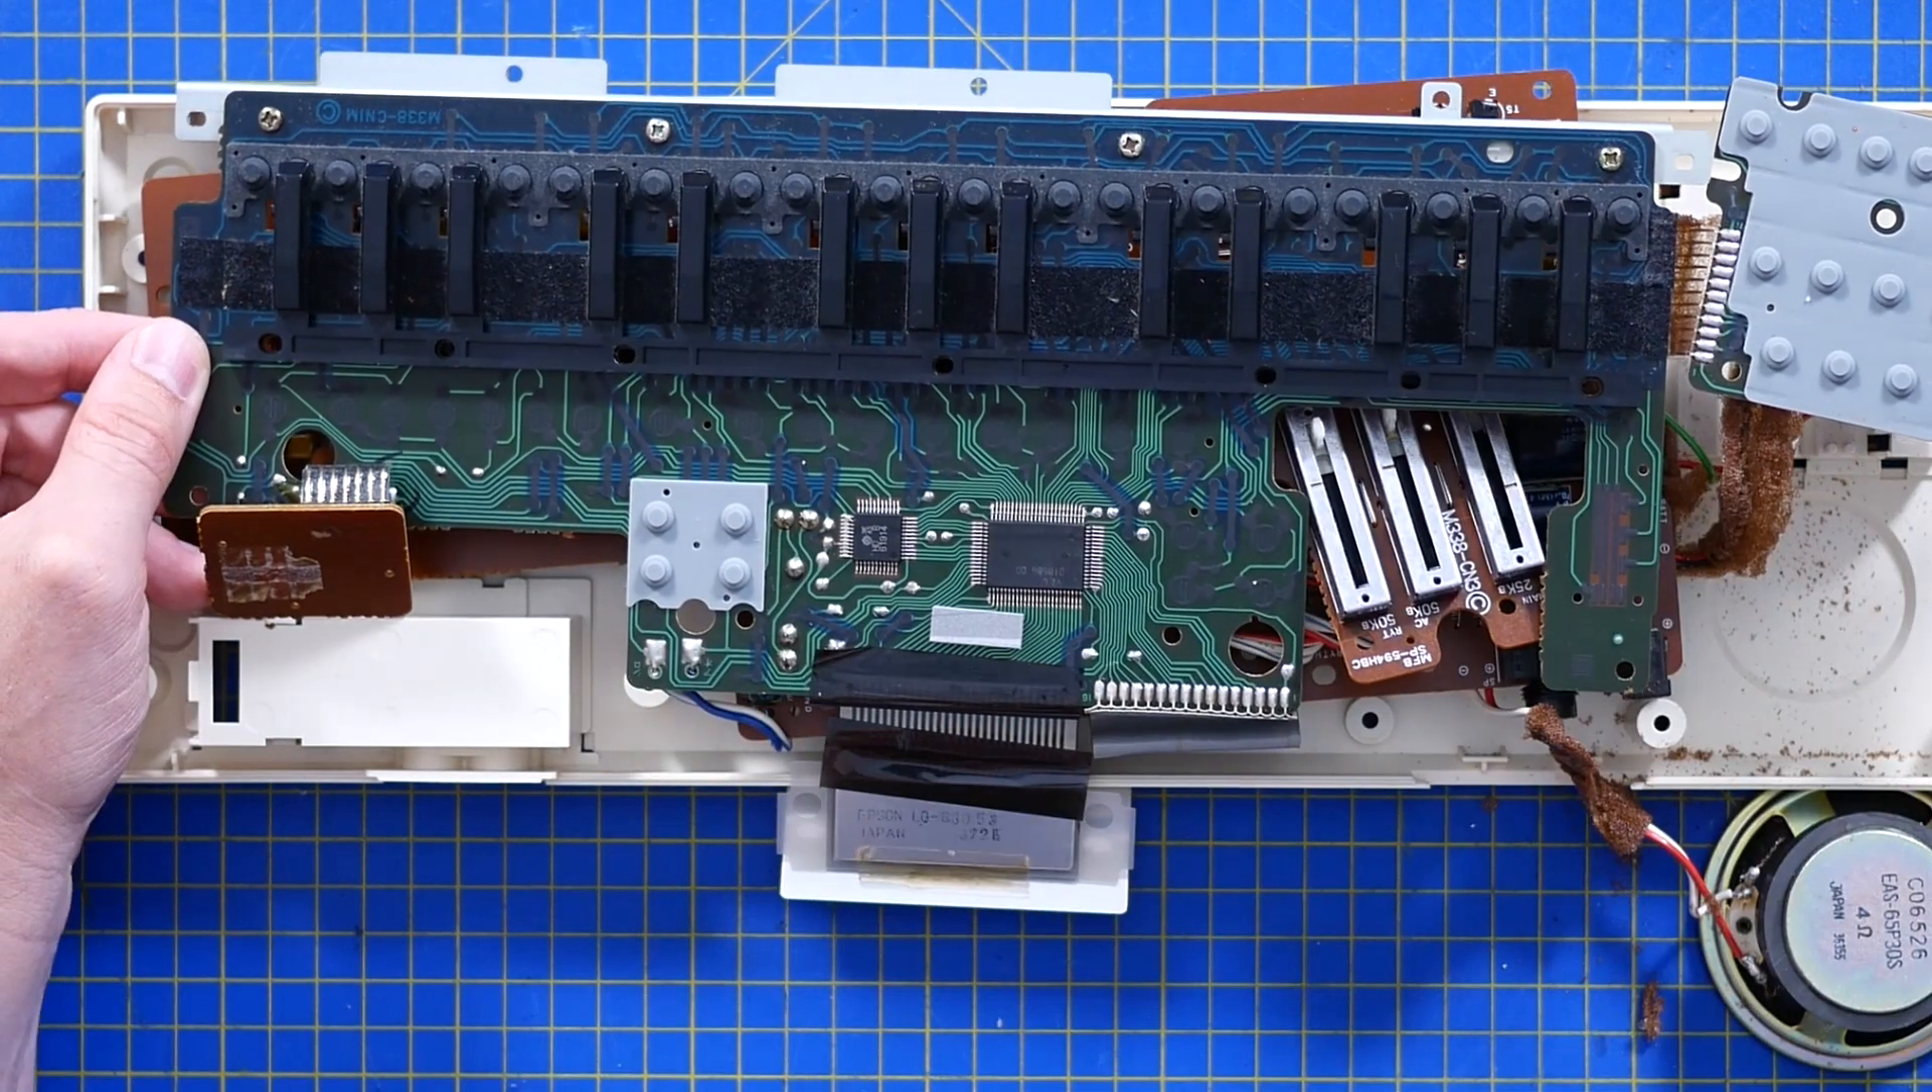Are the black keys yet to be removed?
Yes.